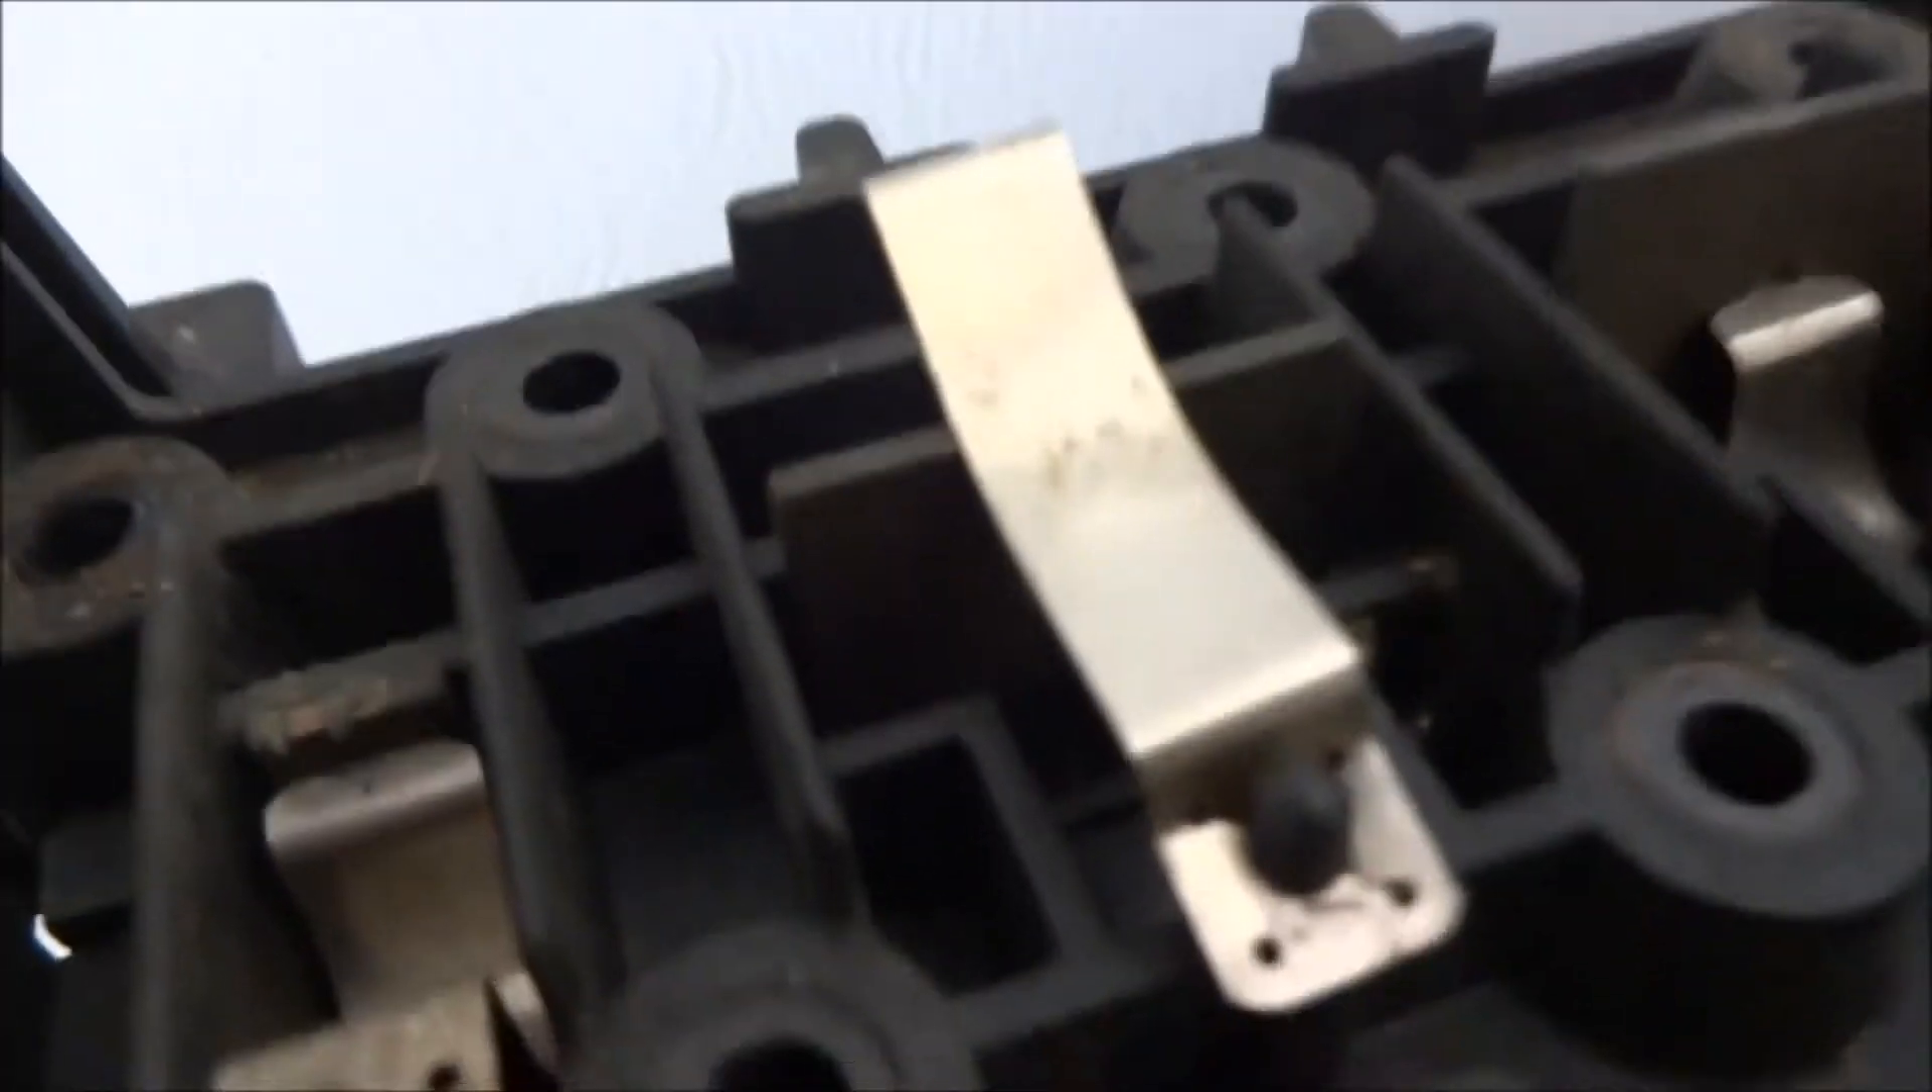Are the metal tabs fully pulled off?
No.